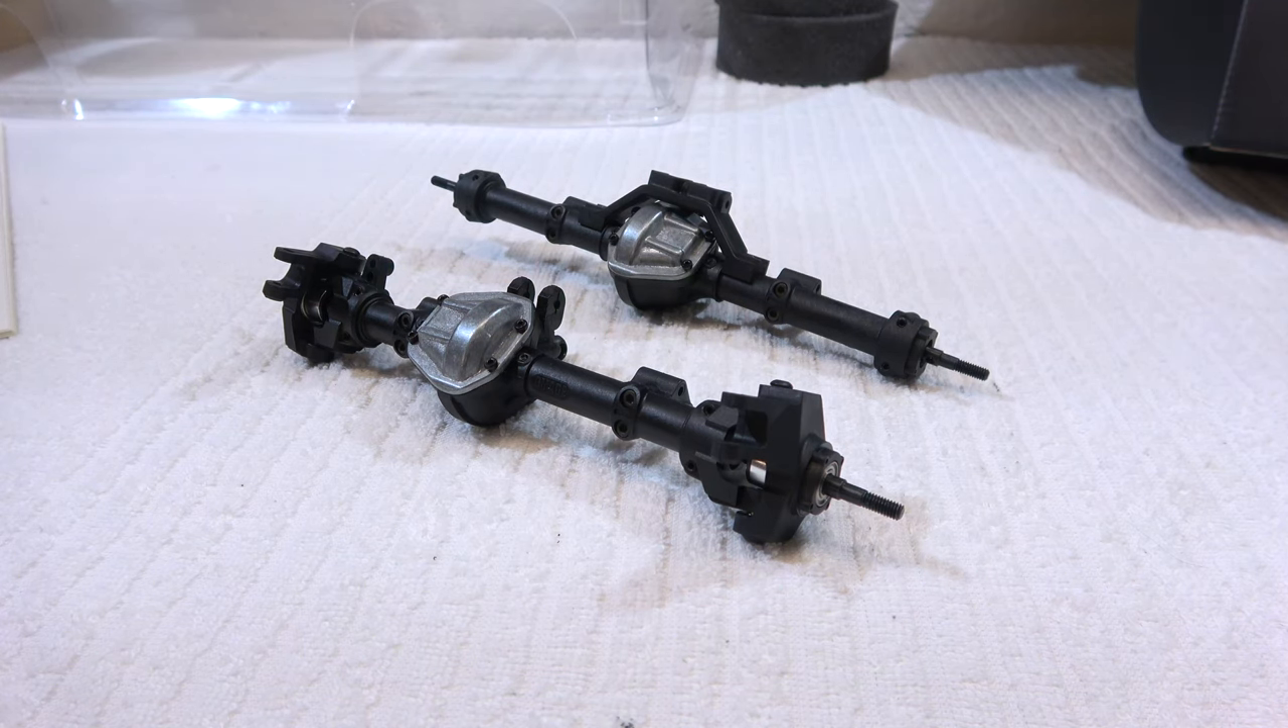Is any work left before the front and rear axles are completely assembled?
No.